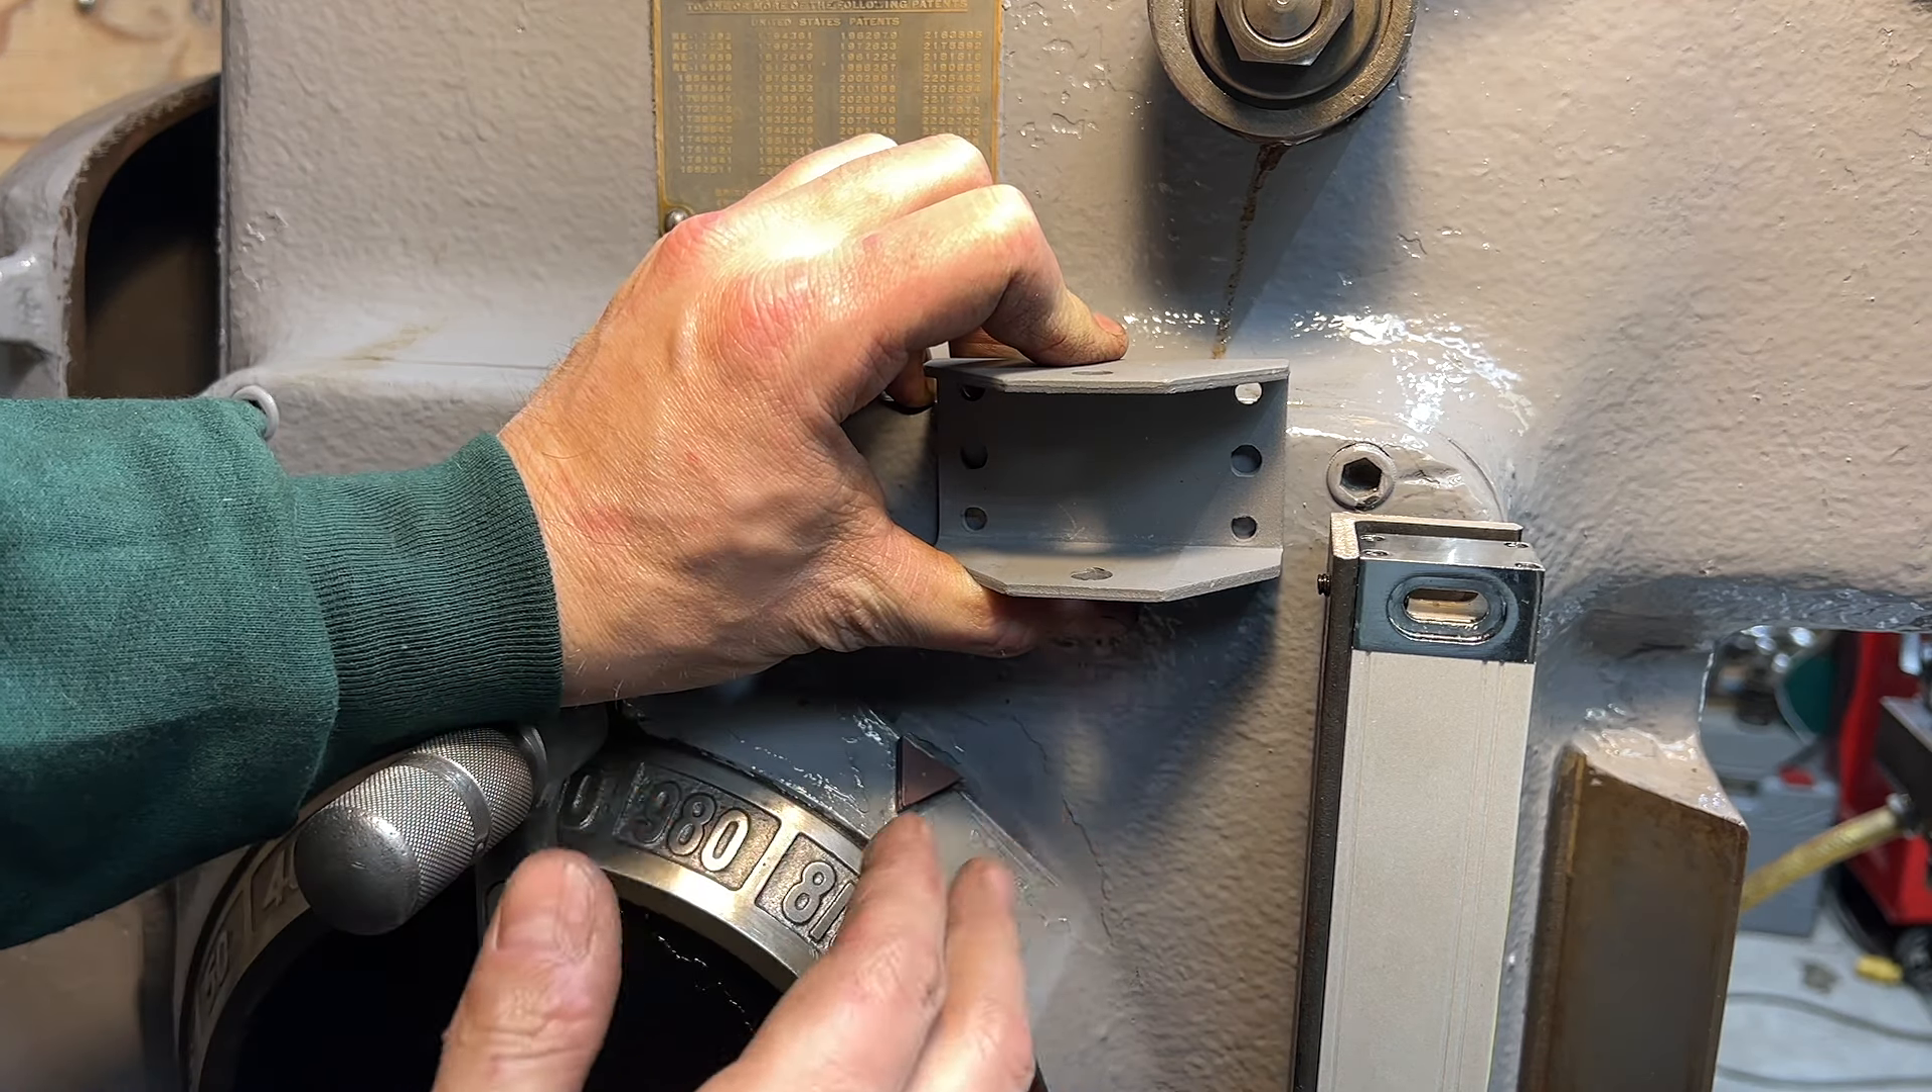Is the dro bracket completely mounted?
No.